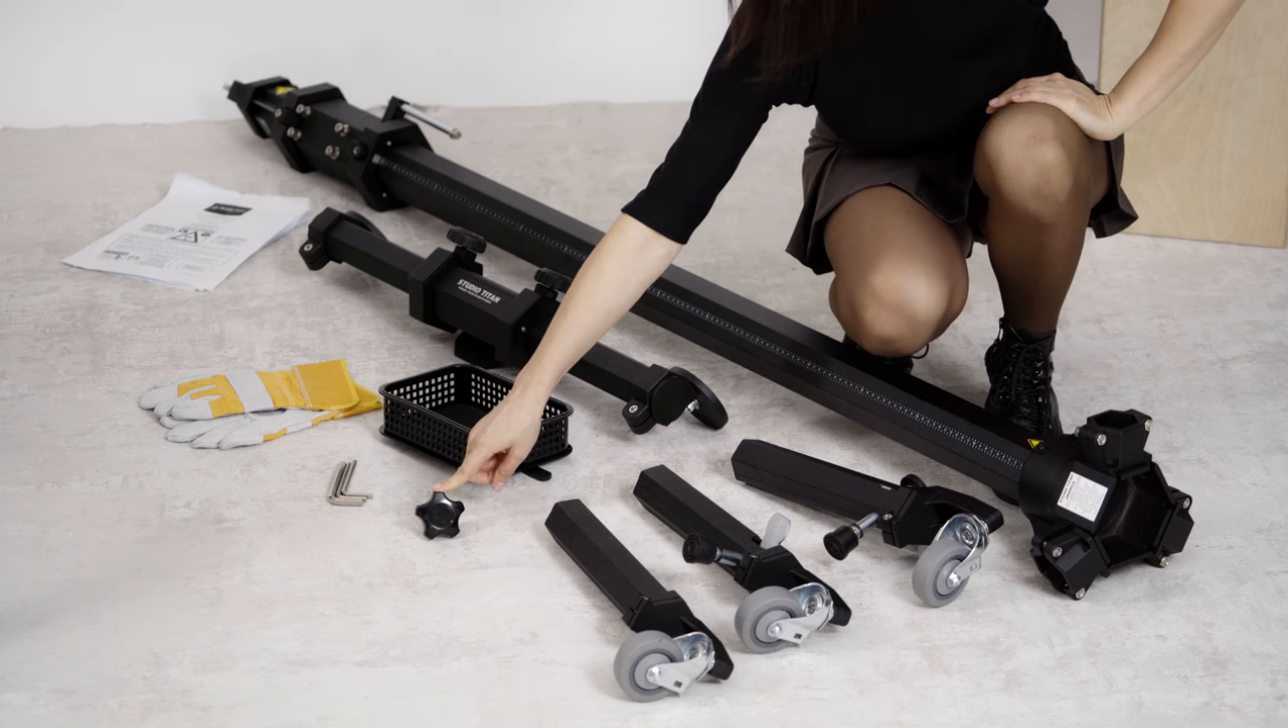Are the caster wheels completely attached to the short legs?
Yes.